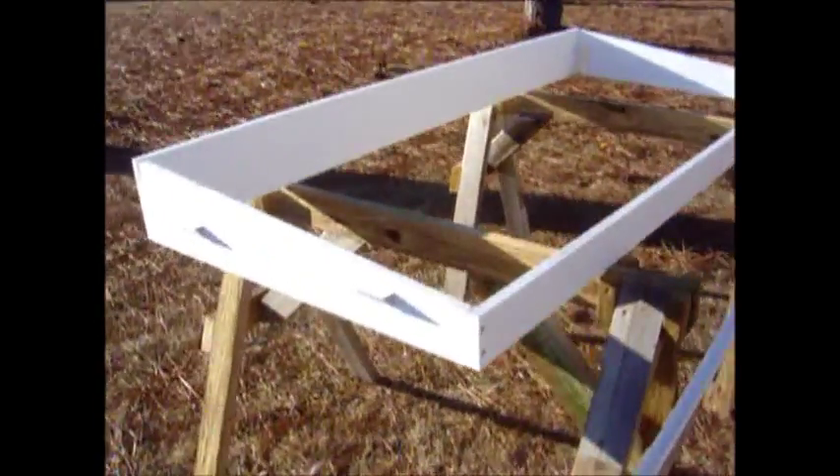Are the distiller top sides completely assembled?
Yes.